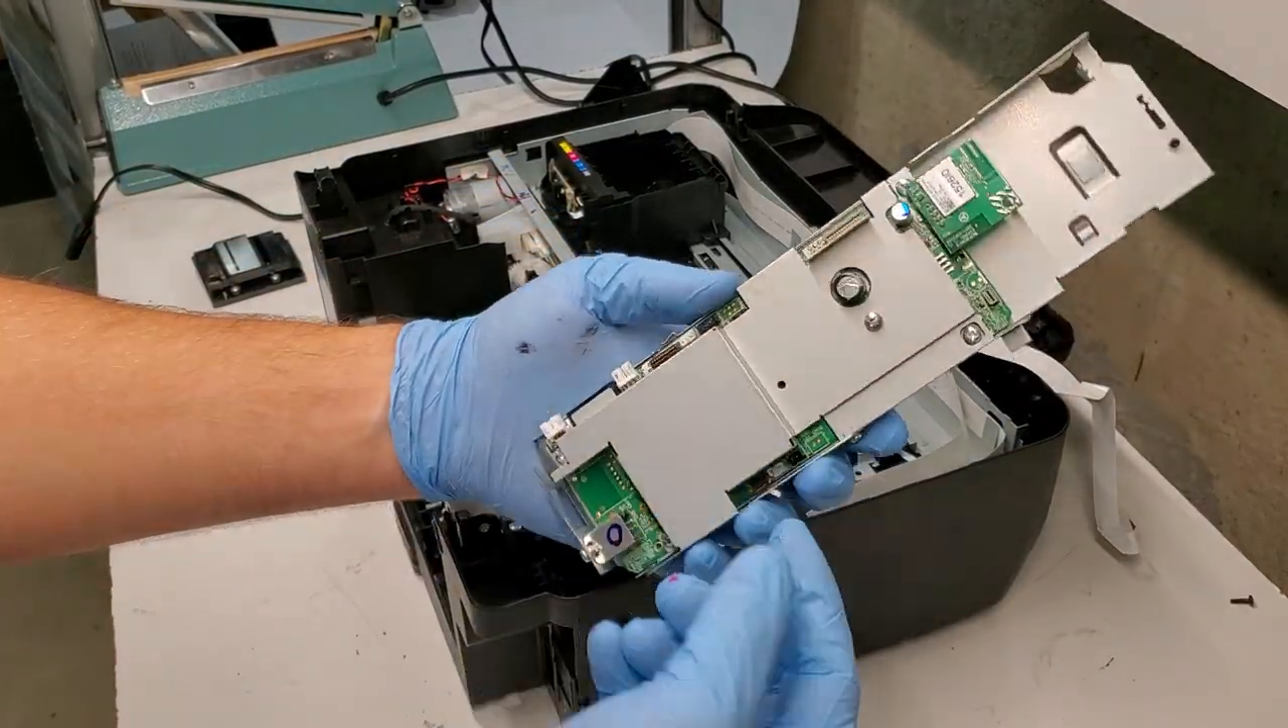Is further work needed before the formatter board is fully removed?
No.